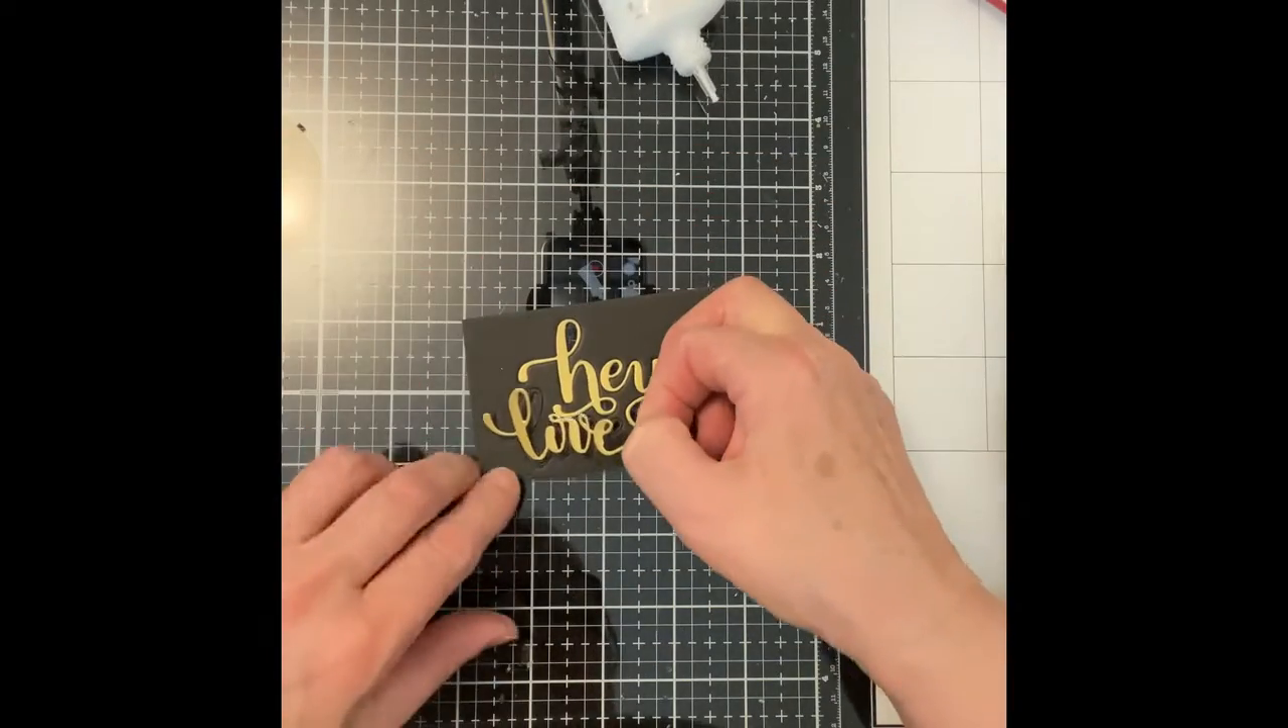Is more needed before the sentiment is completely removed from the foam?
Yes.